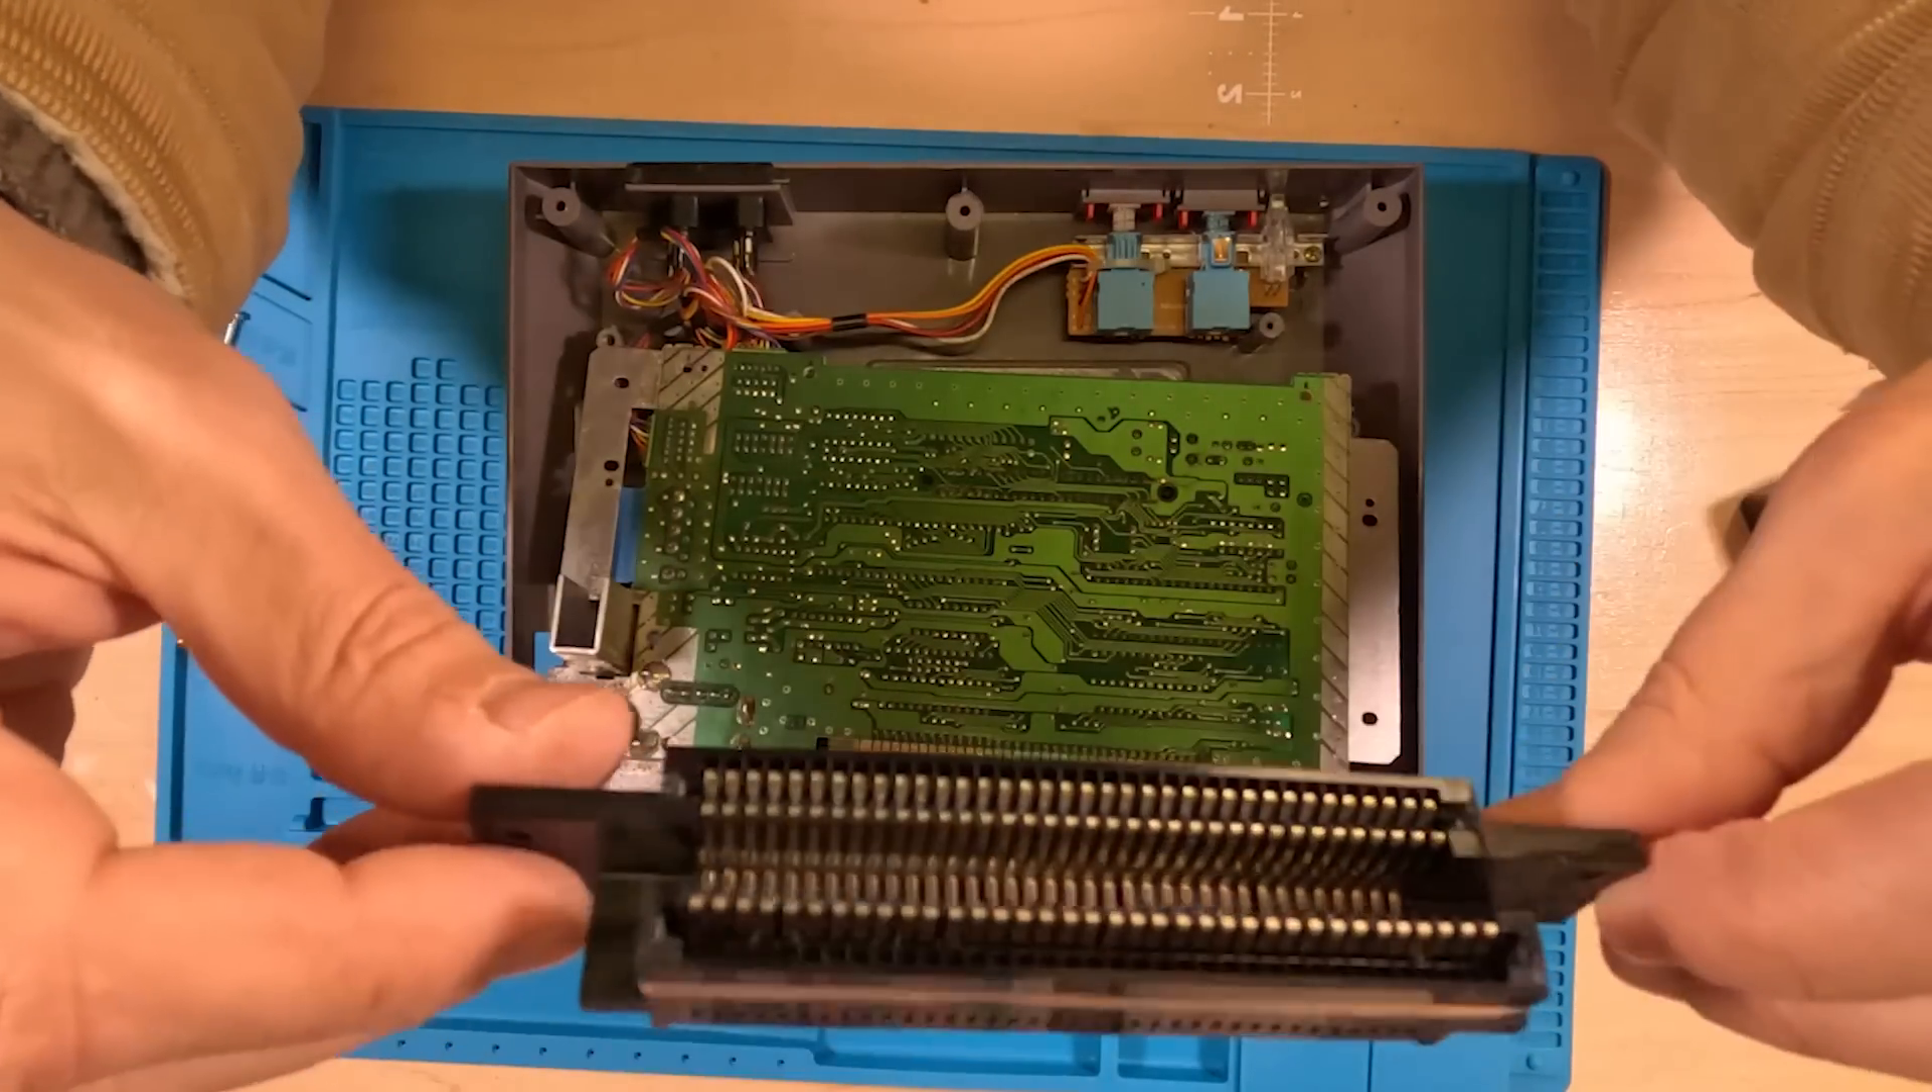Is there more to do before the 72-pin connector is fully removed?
No.